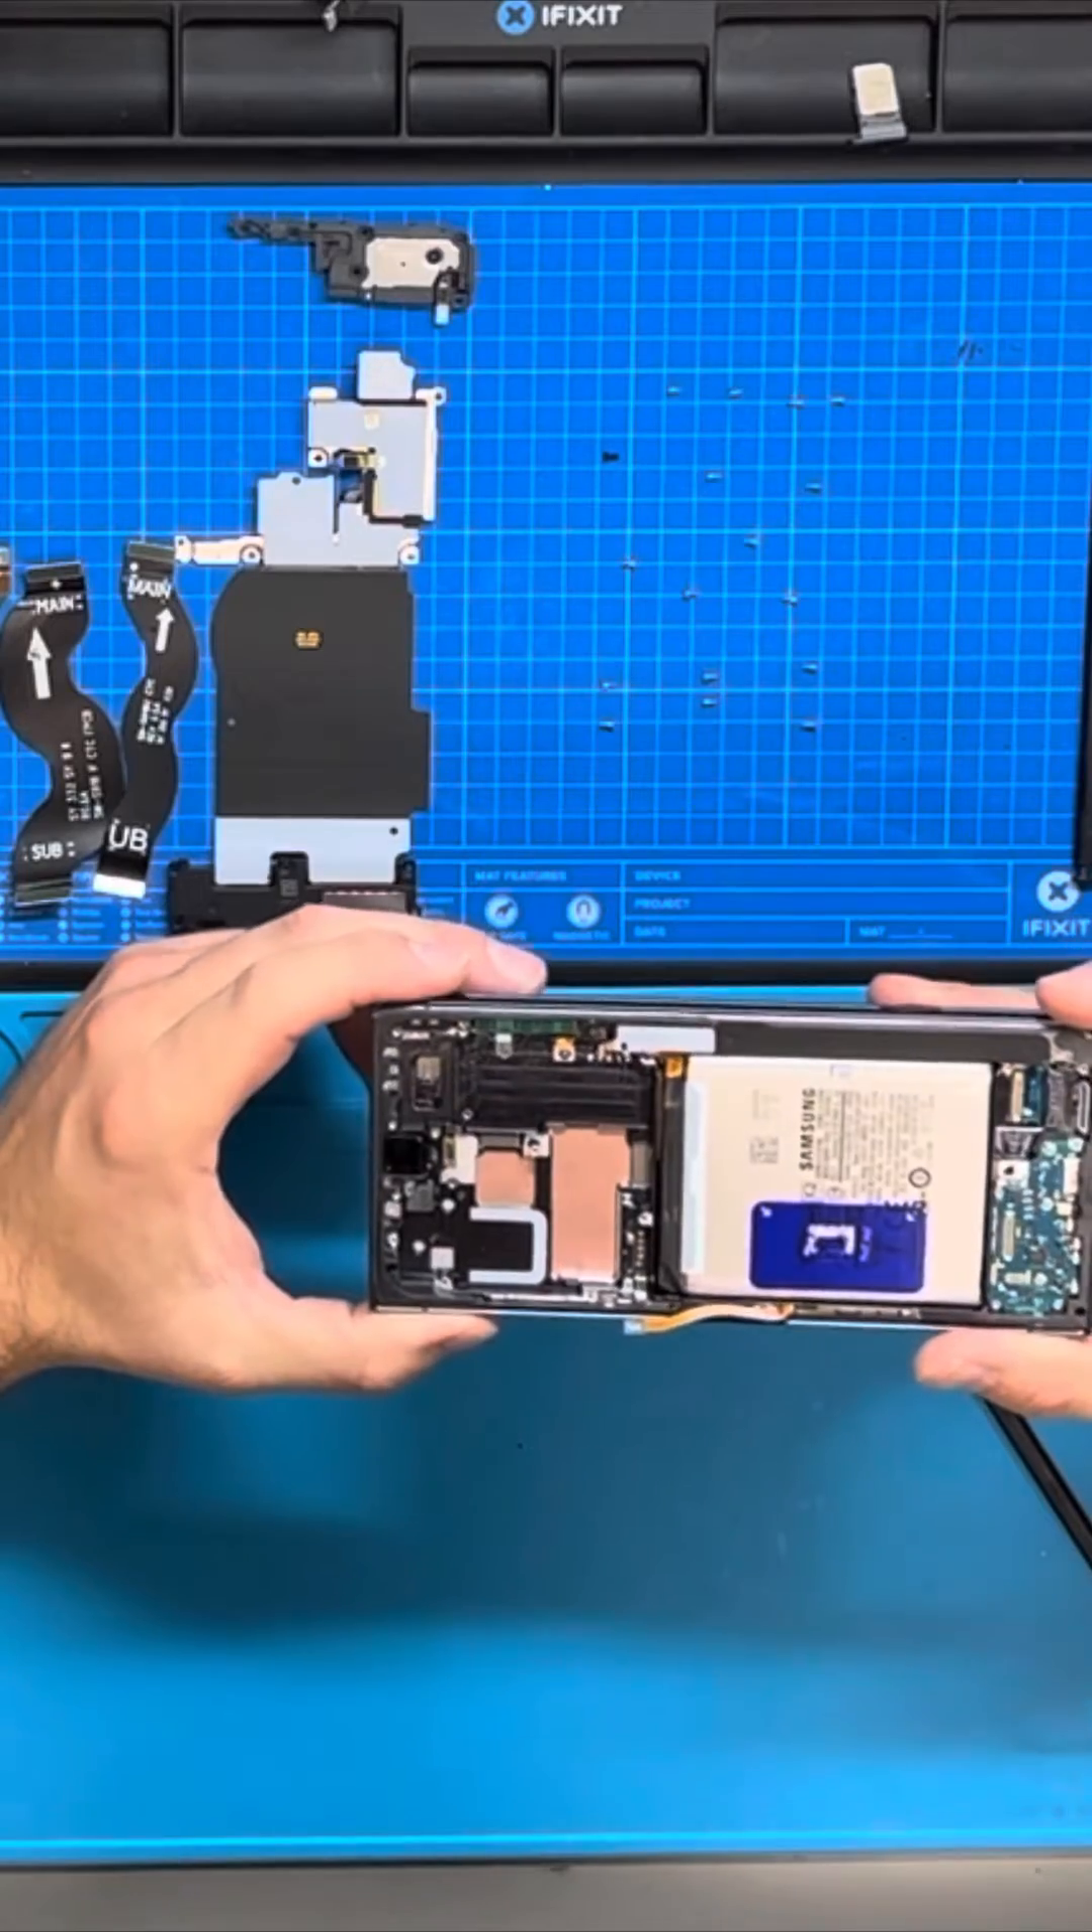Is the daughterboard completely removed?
No.